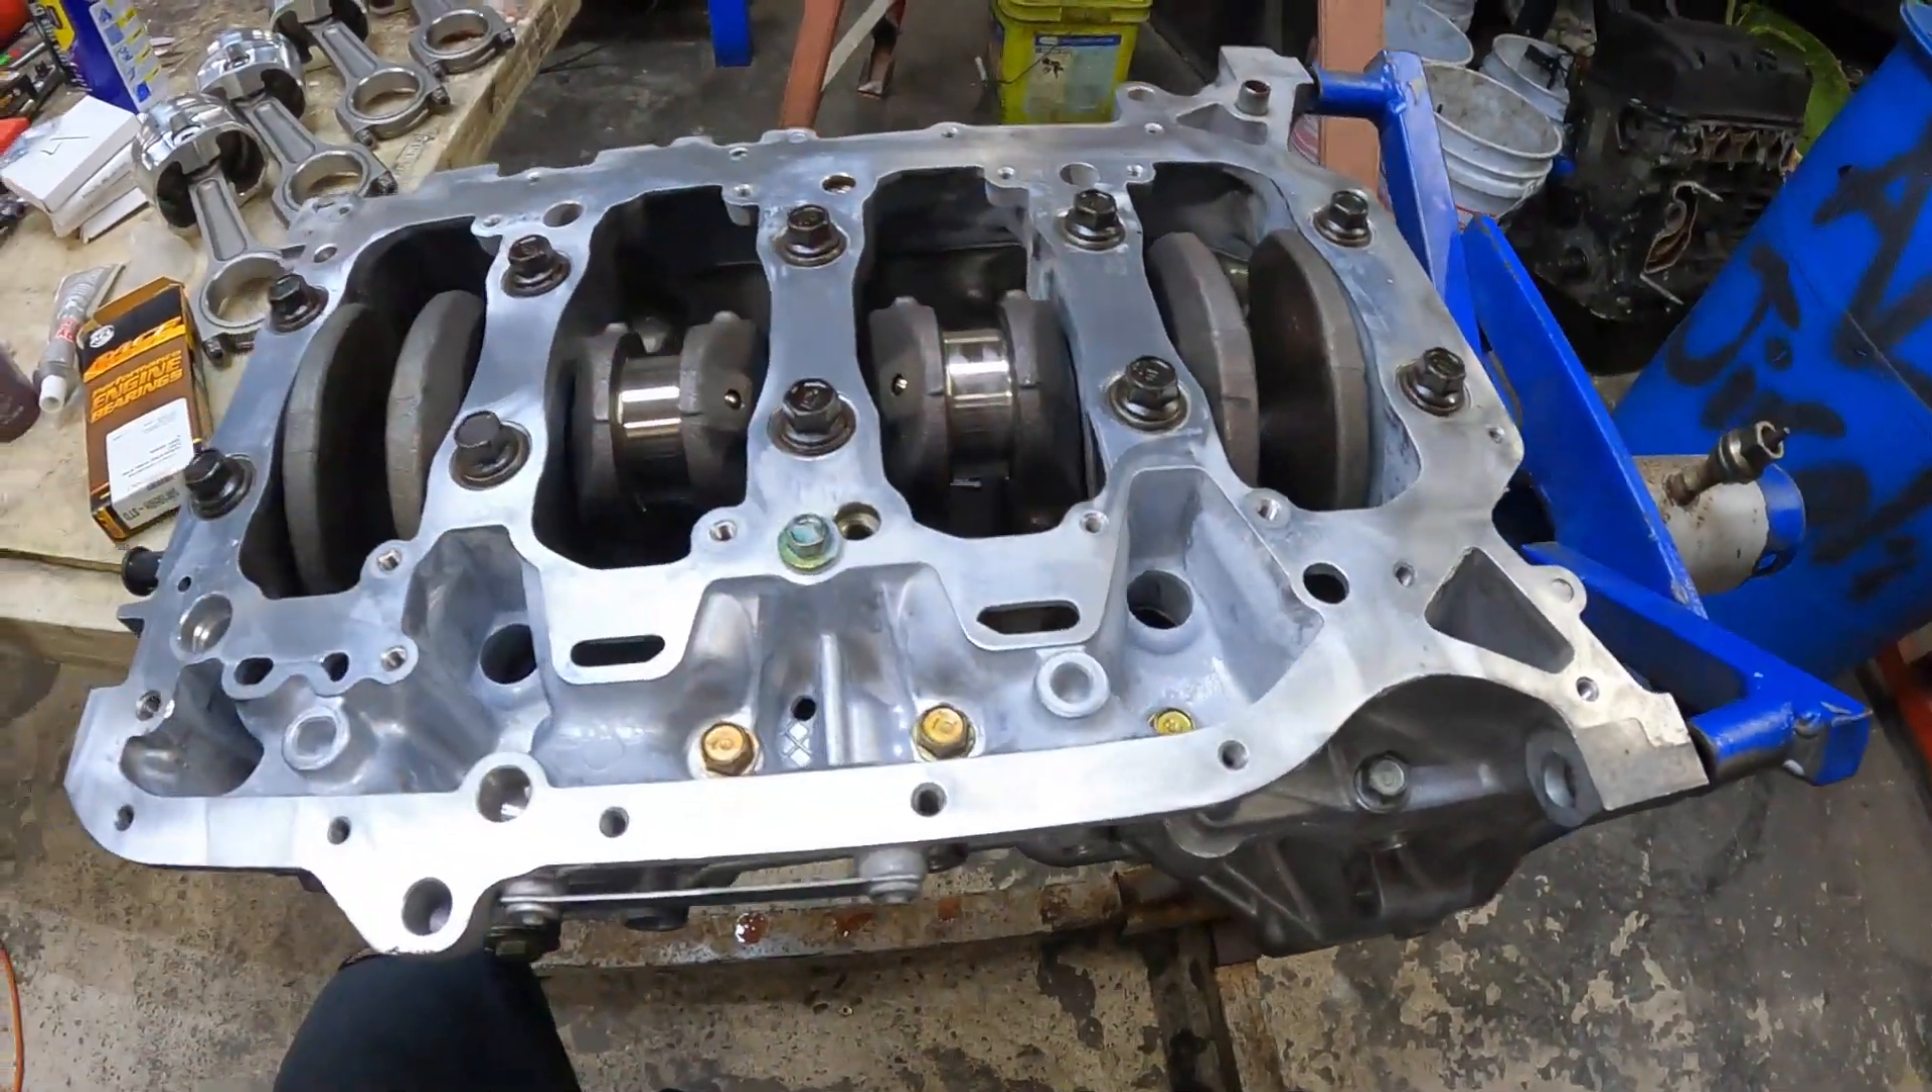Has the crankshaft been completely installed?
Yes.